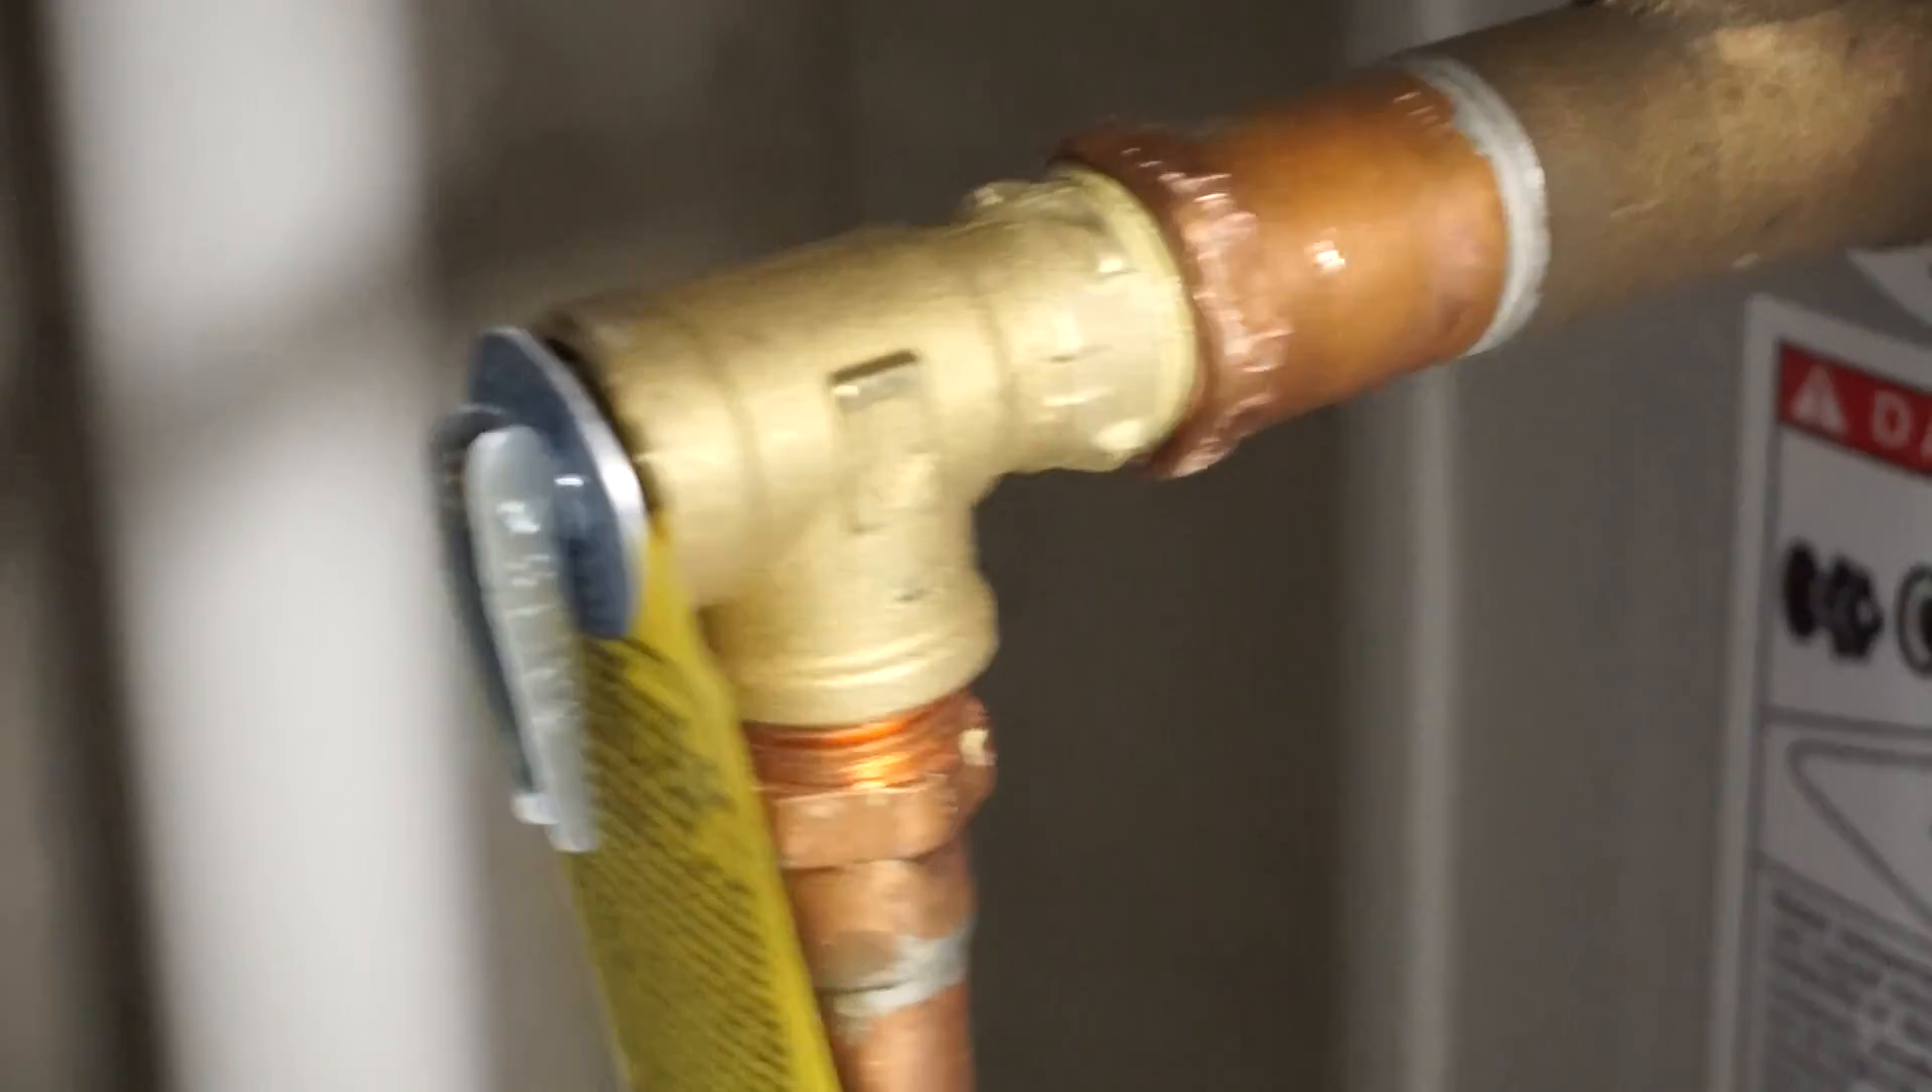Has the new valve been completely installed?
Yes.